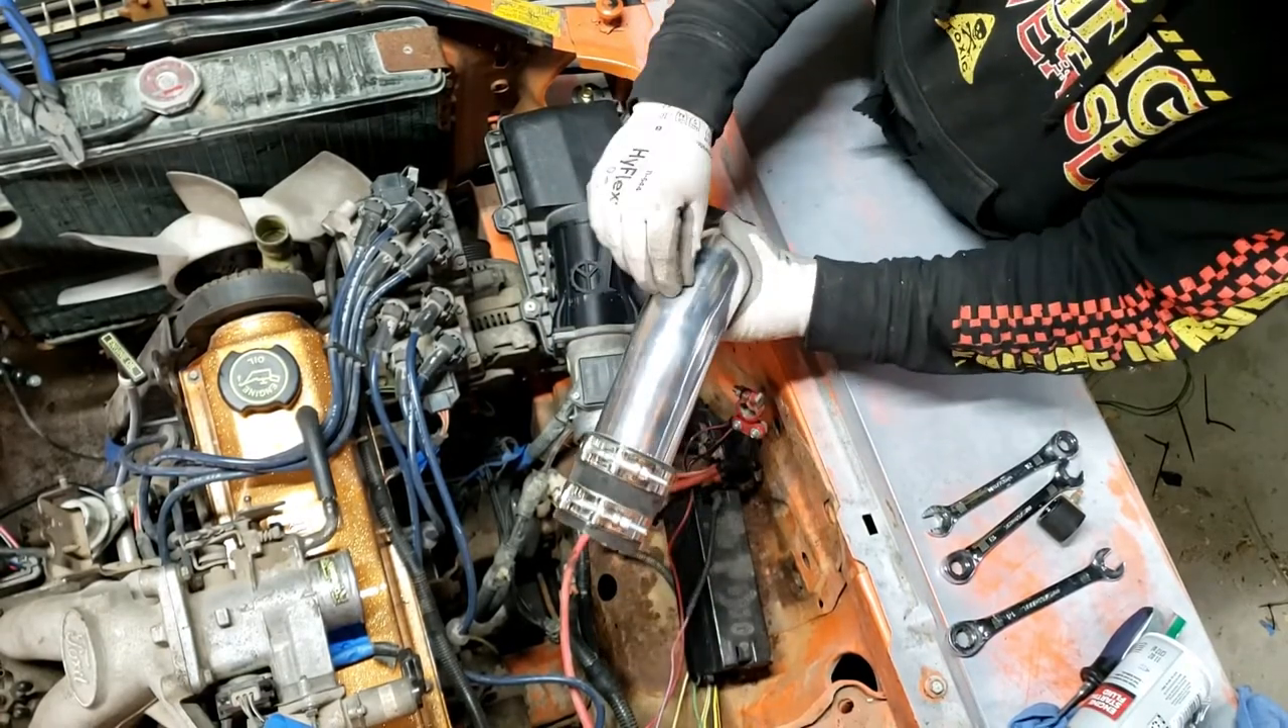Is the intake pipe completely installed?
No.